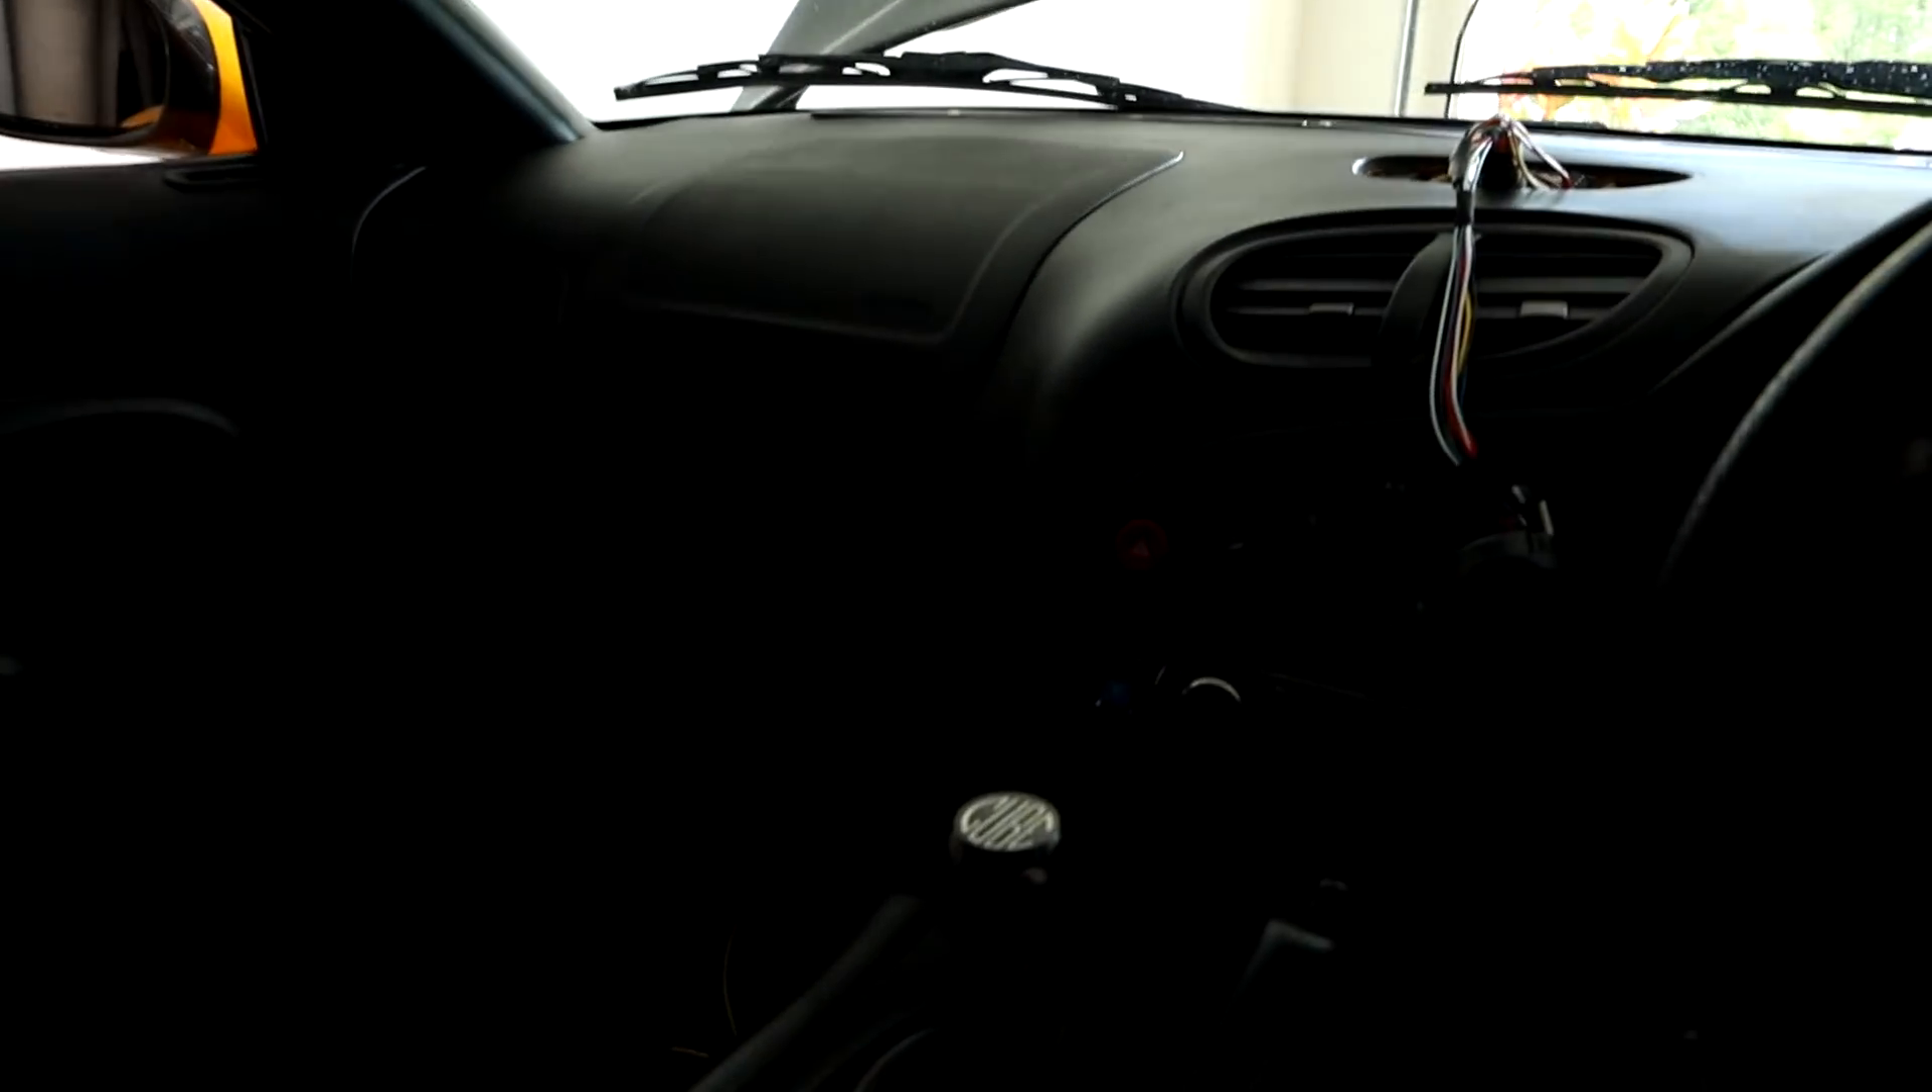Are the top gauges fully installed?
No.